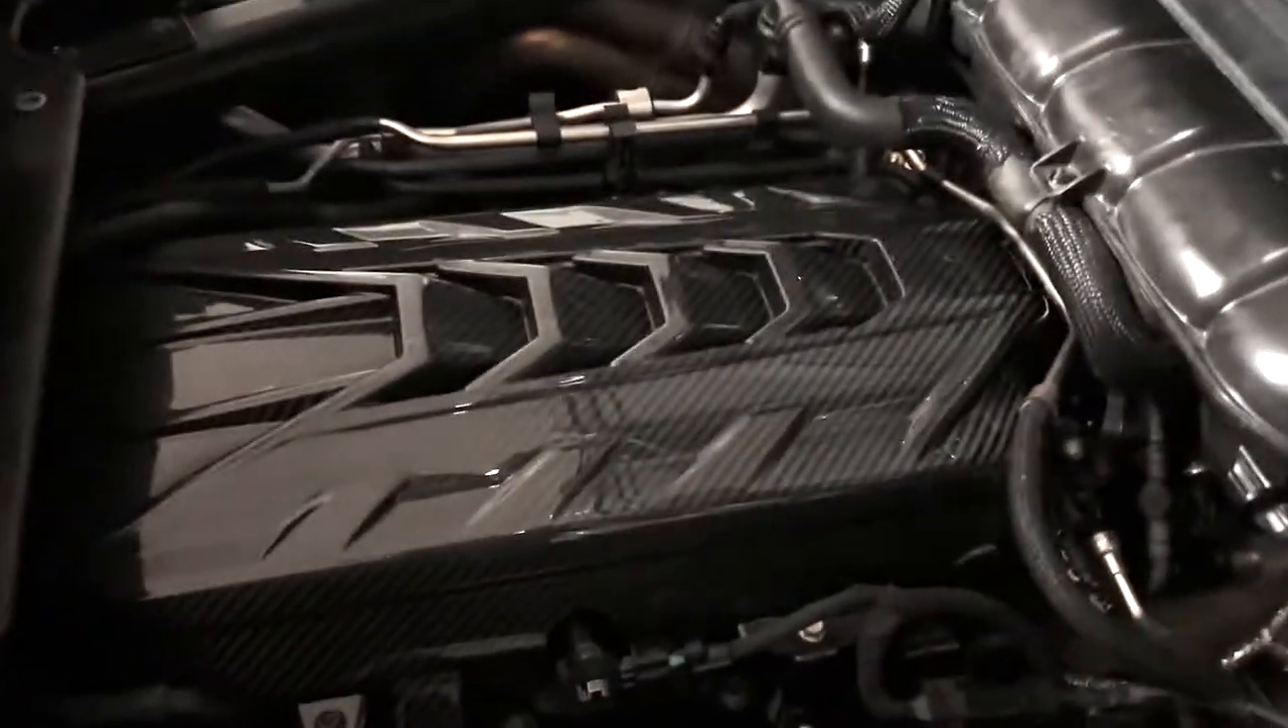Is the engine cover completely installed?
Yes.